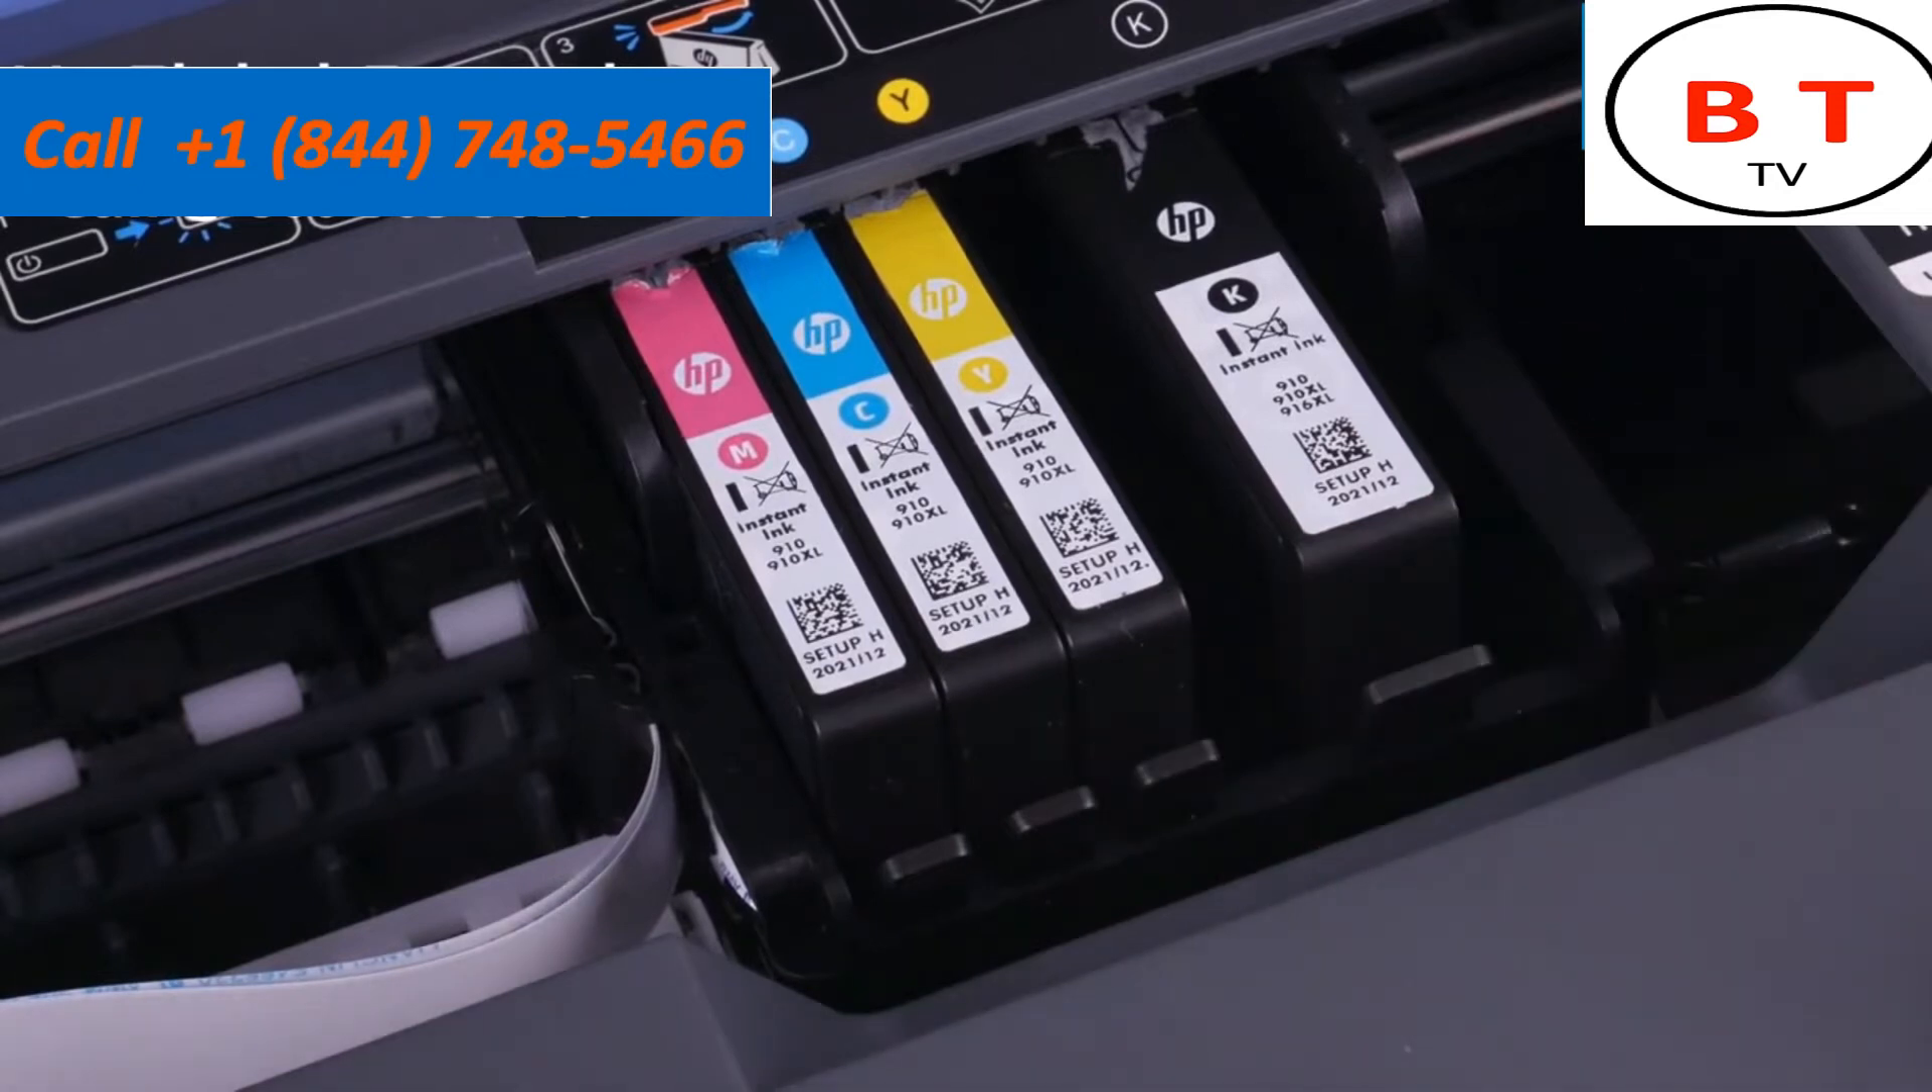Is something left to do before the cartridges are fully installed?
No.